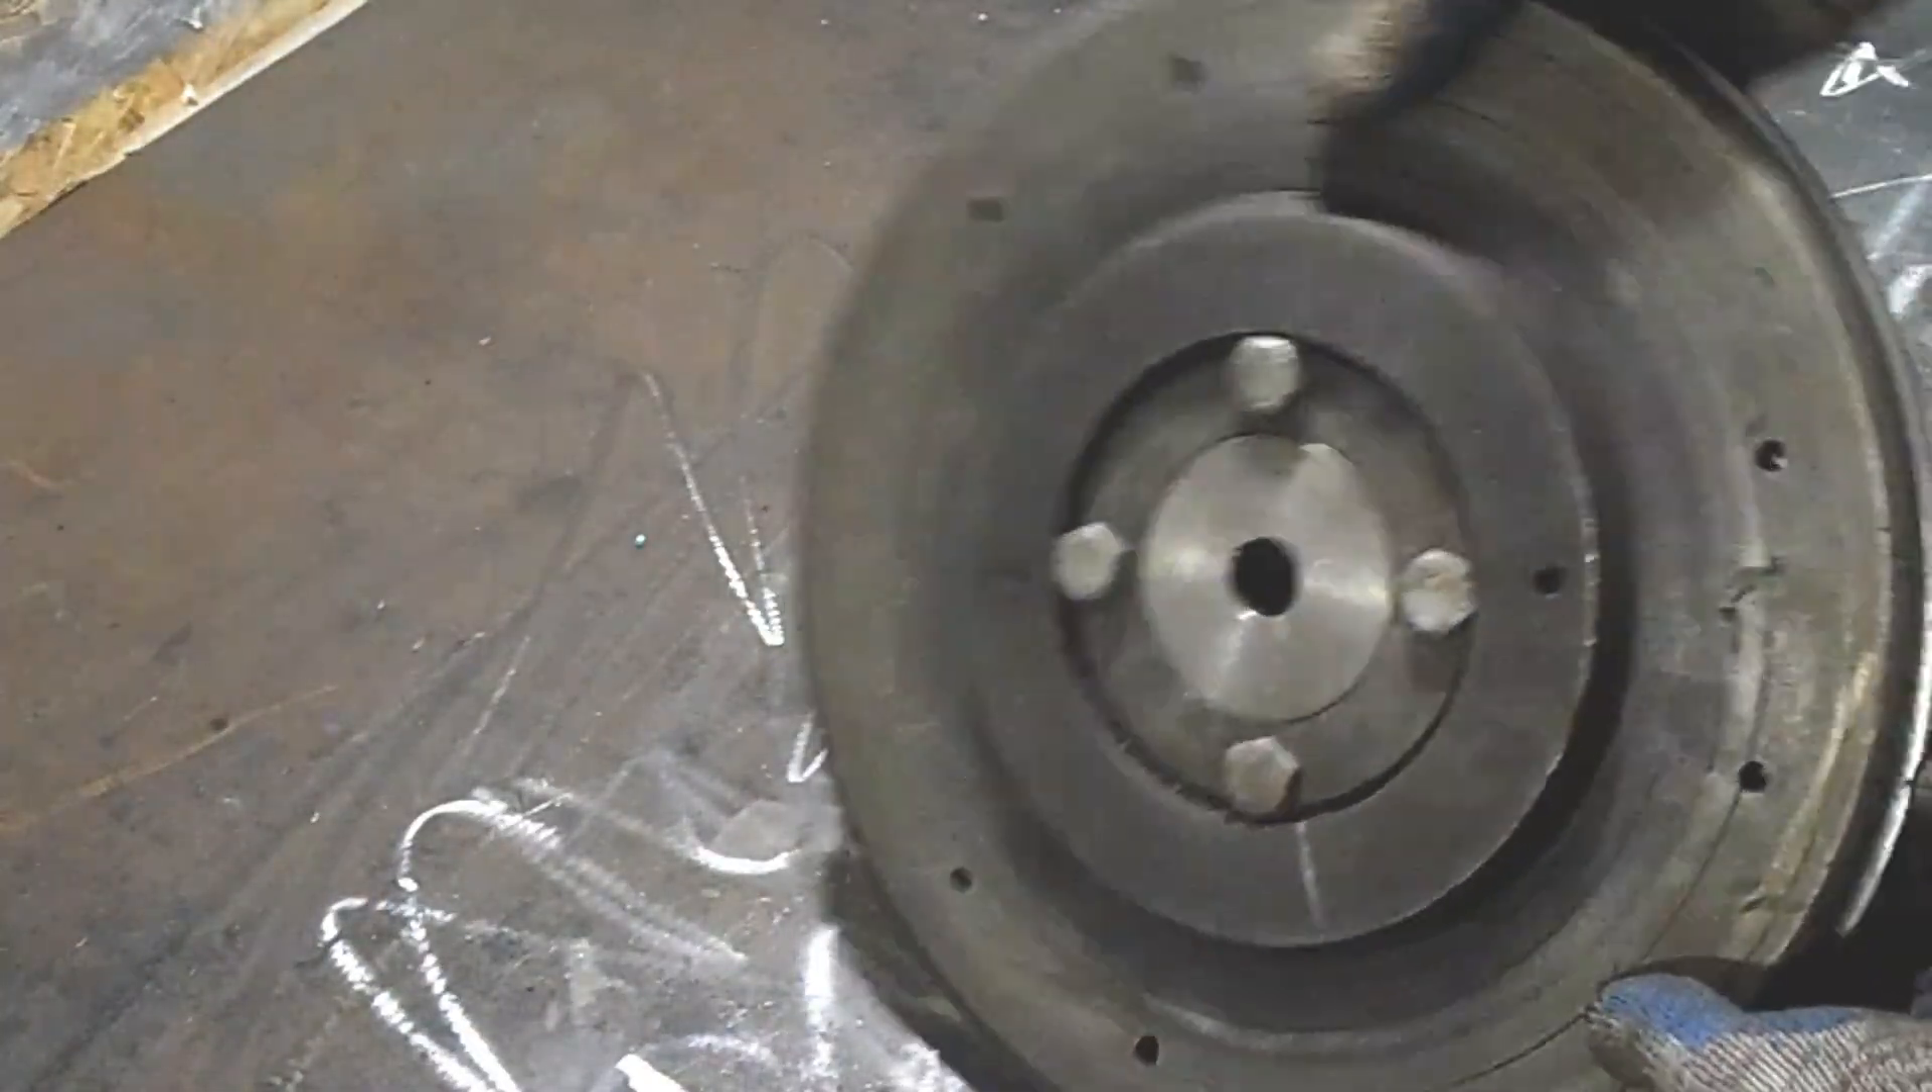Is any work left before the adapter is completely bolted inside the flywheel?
No.